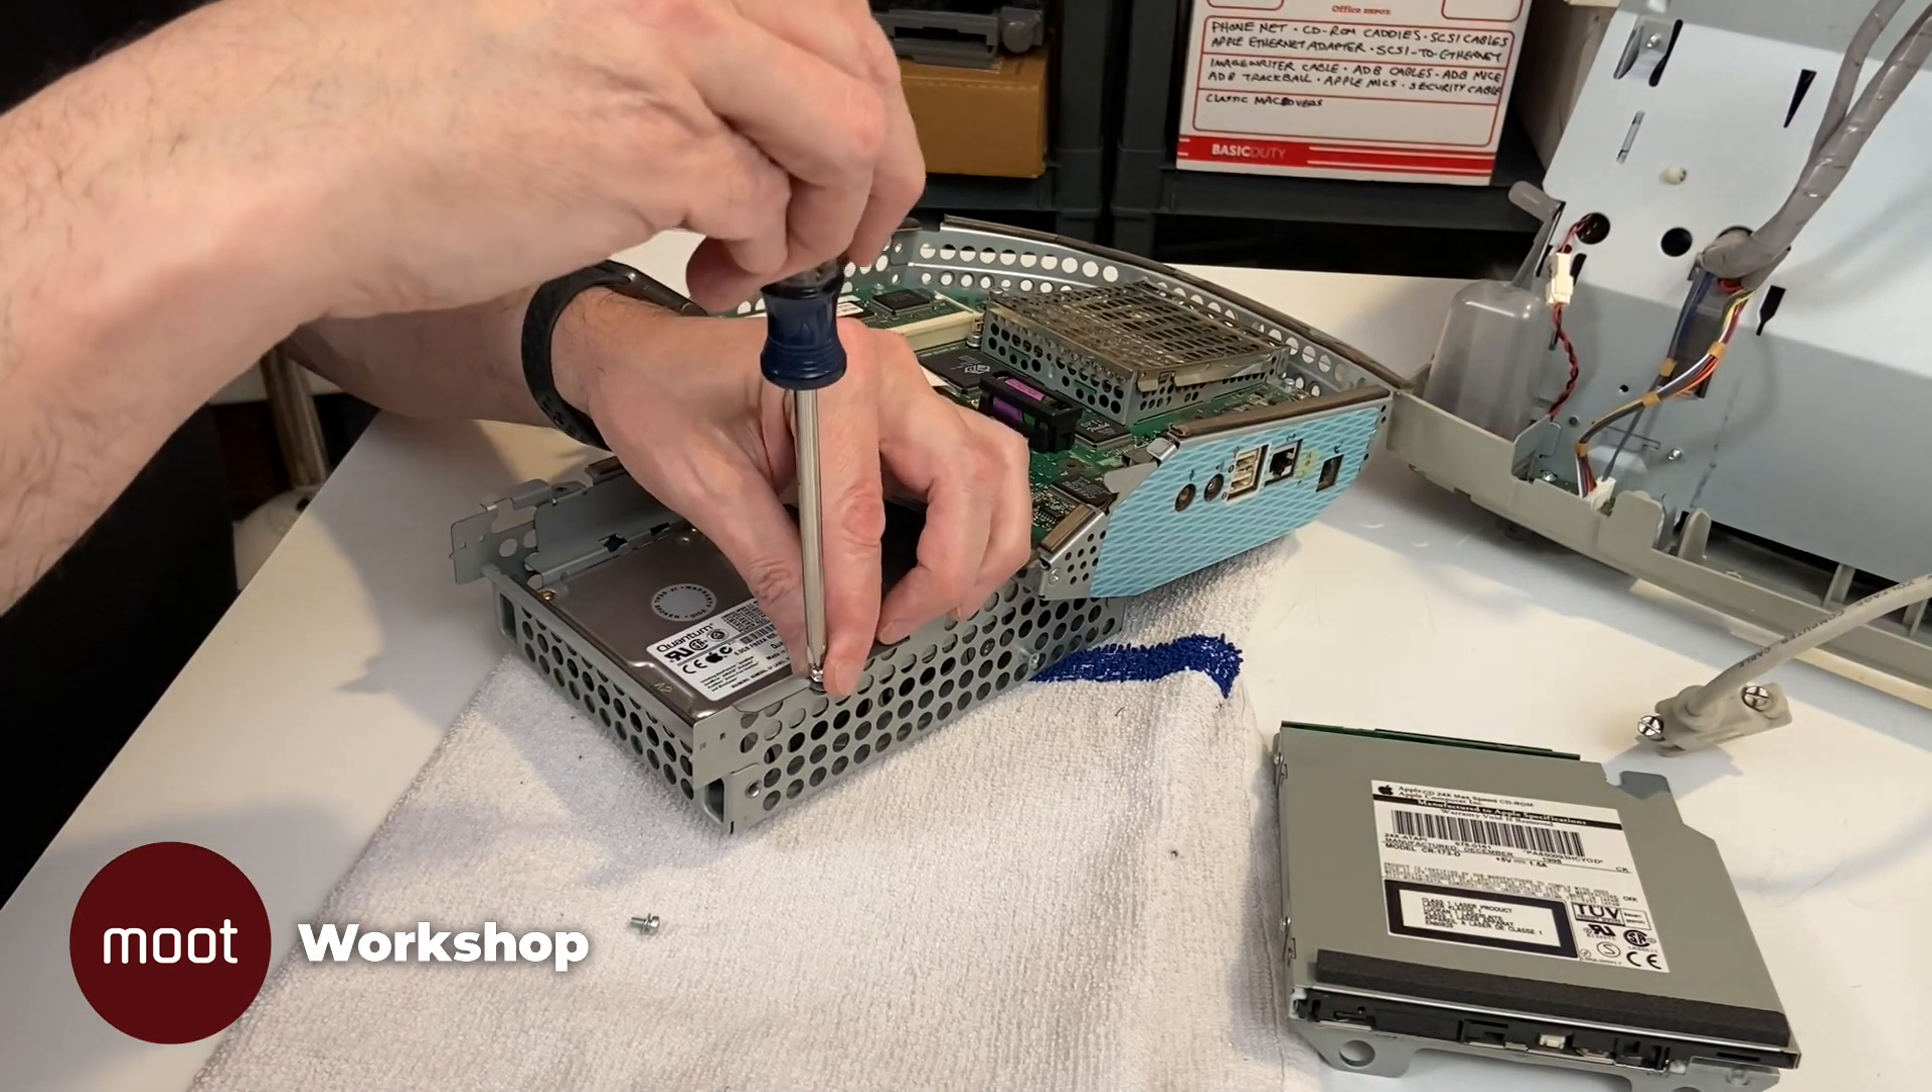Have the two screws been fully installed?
No.